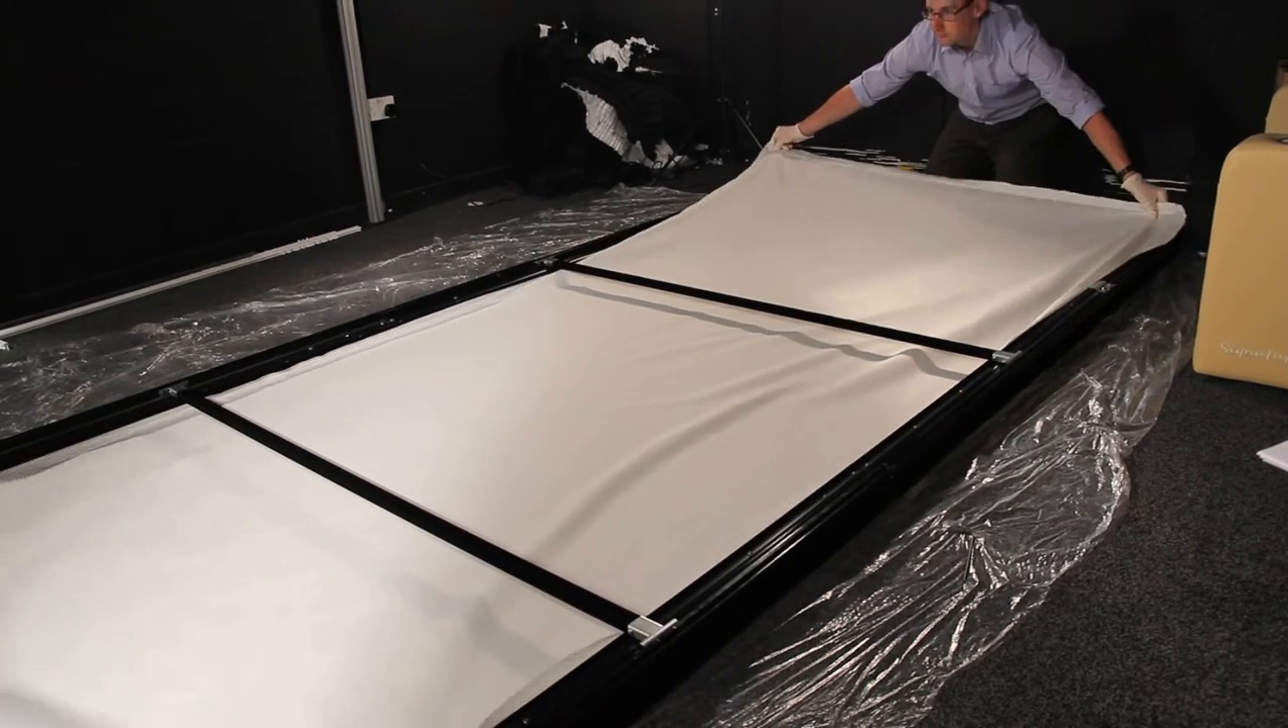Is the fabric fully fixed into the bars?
No.